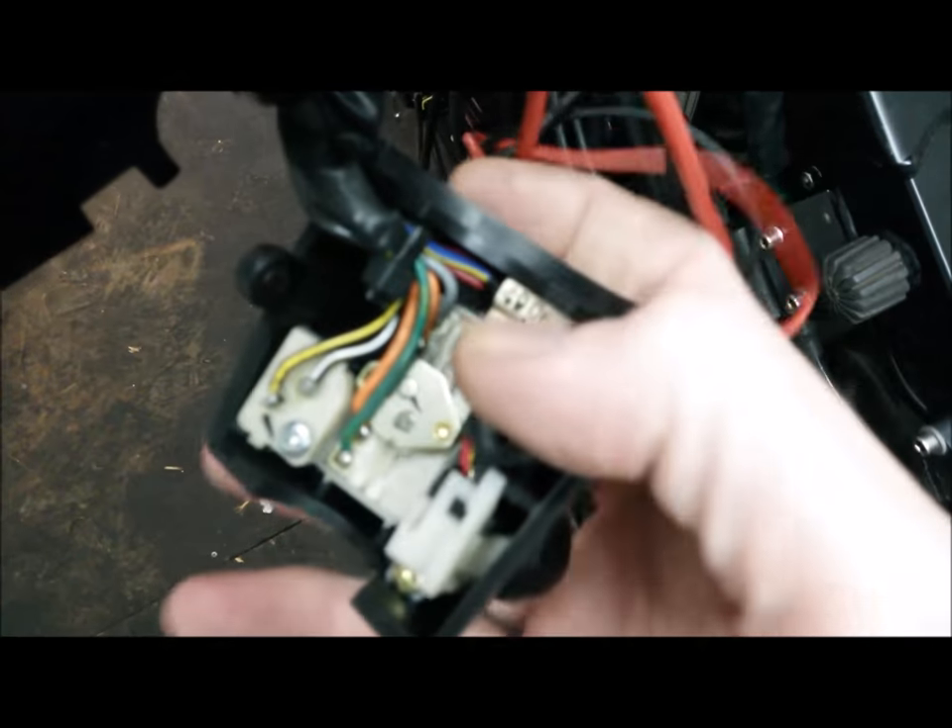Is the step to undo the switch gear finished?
Yes.